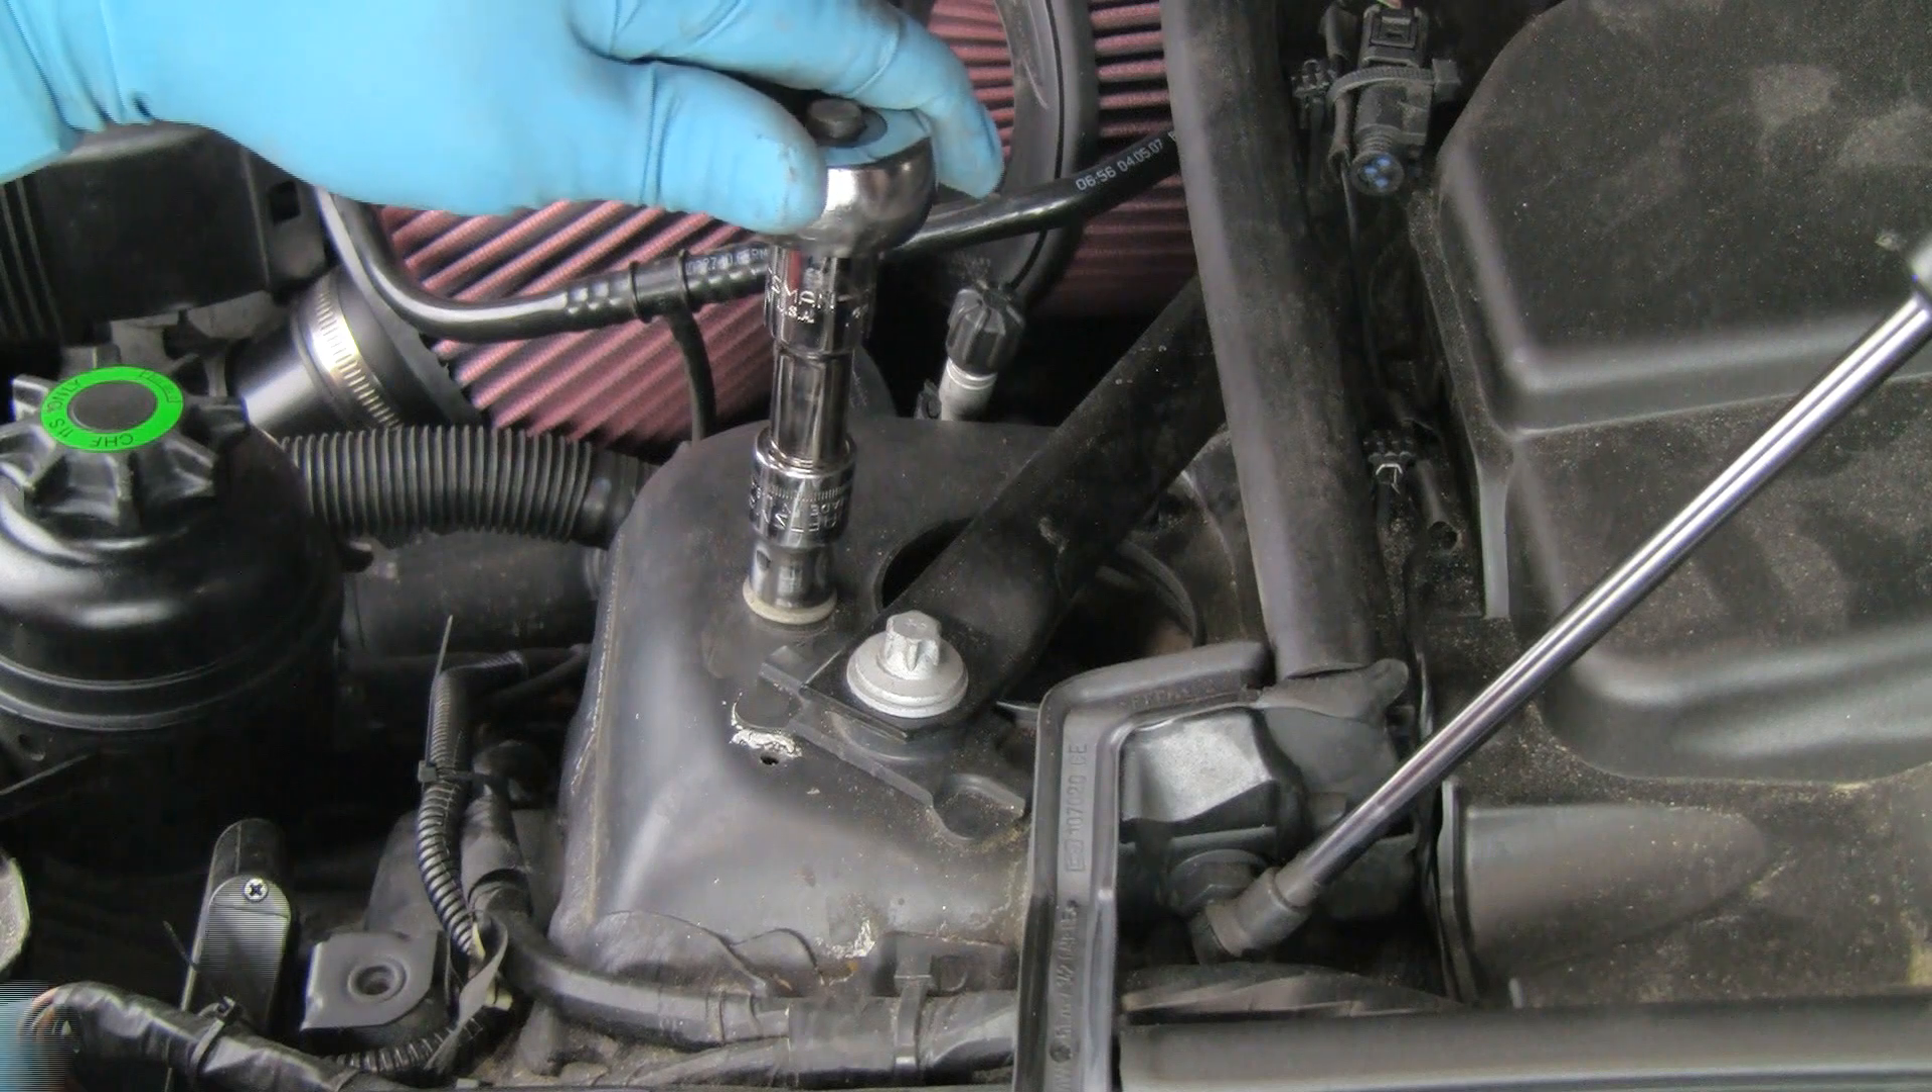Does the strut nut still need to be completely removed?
Yes.